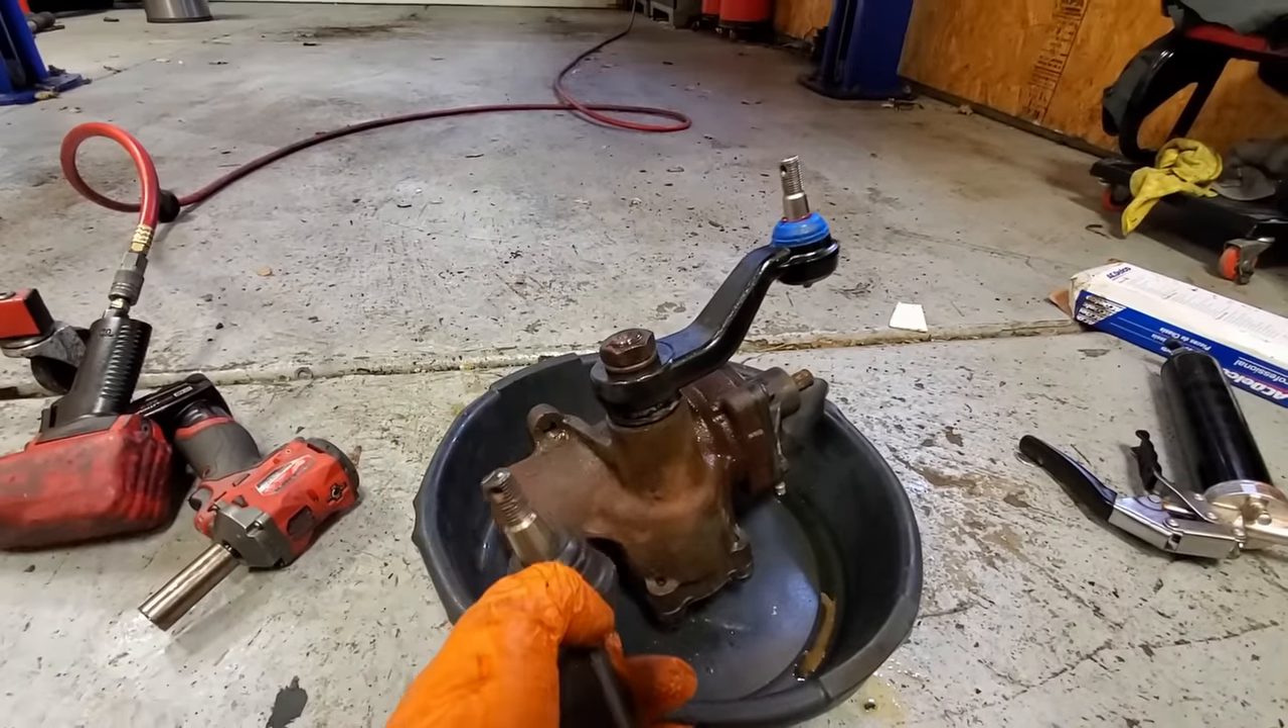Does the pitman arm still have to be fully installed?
No.